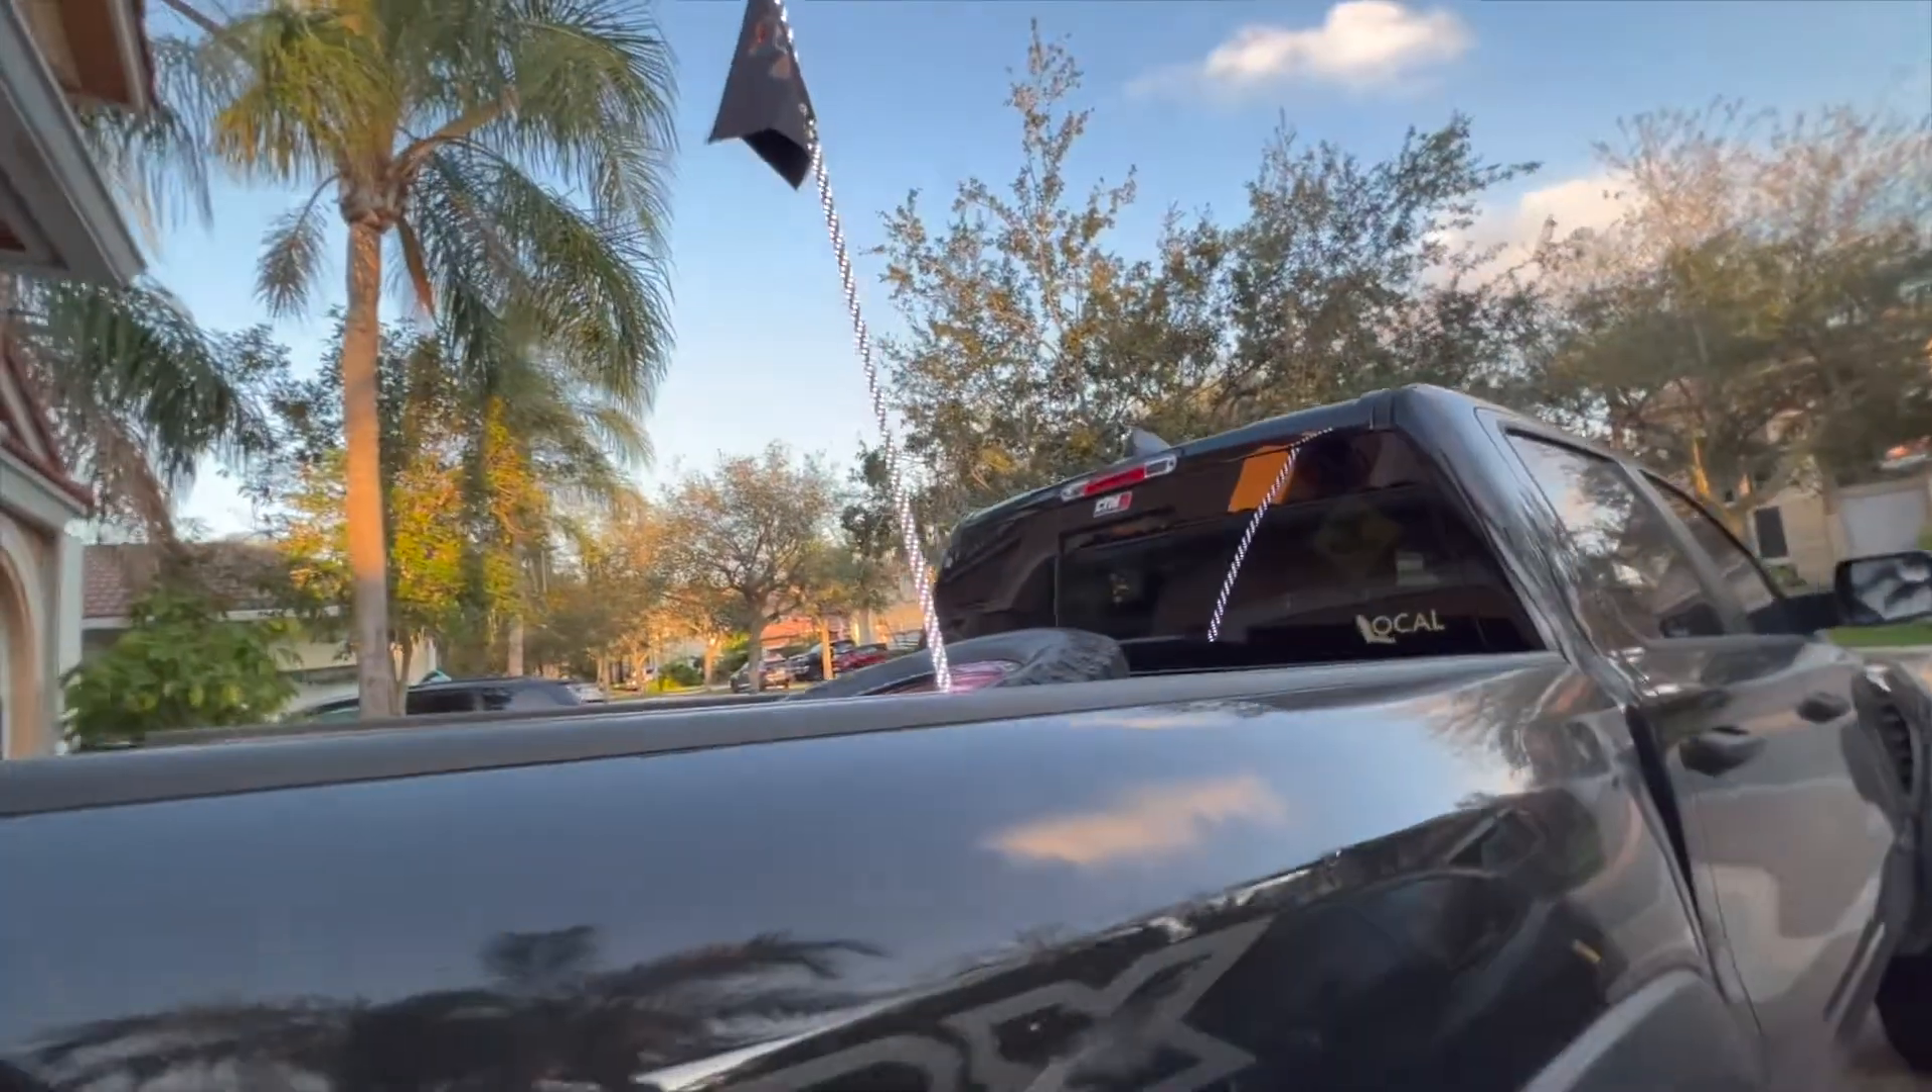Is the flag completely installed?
Yes.